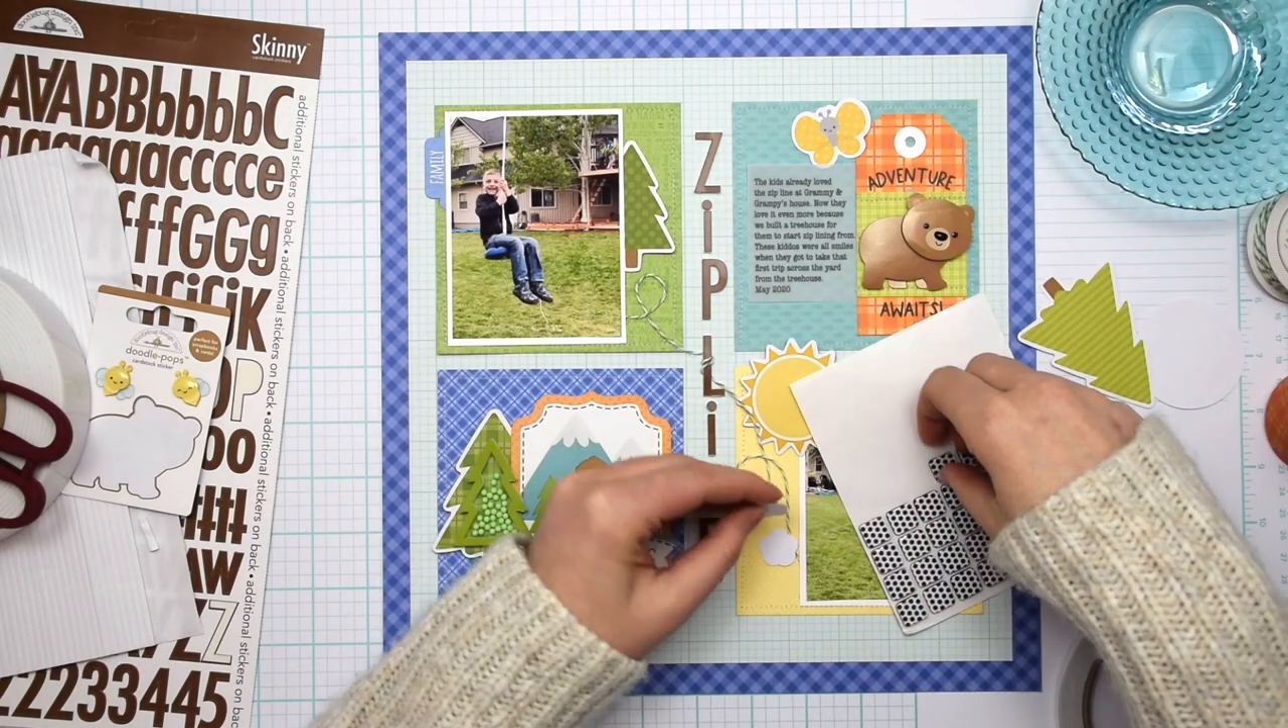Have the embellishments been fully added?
No.